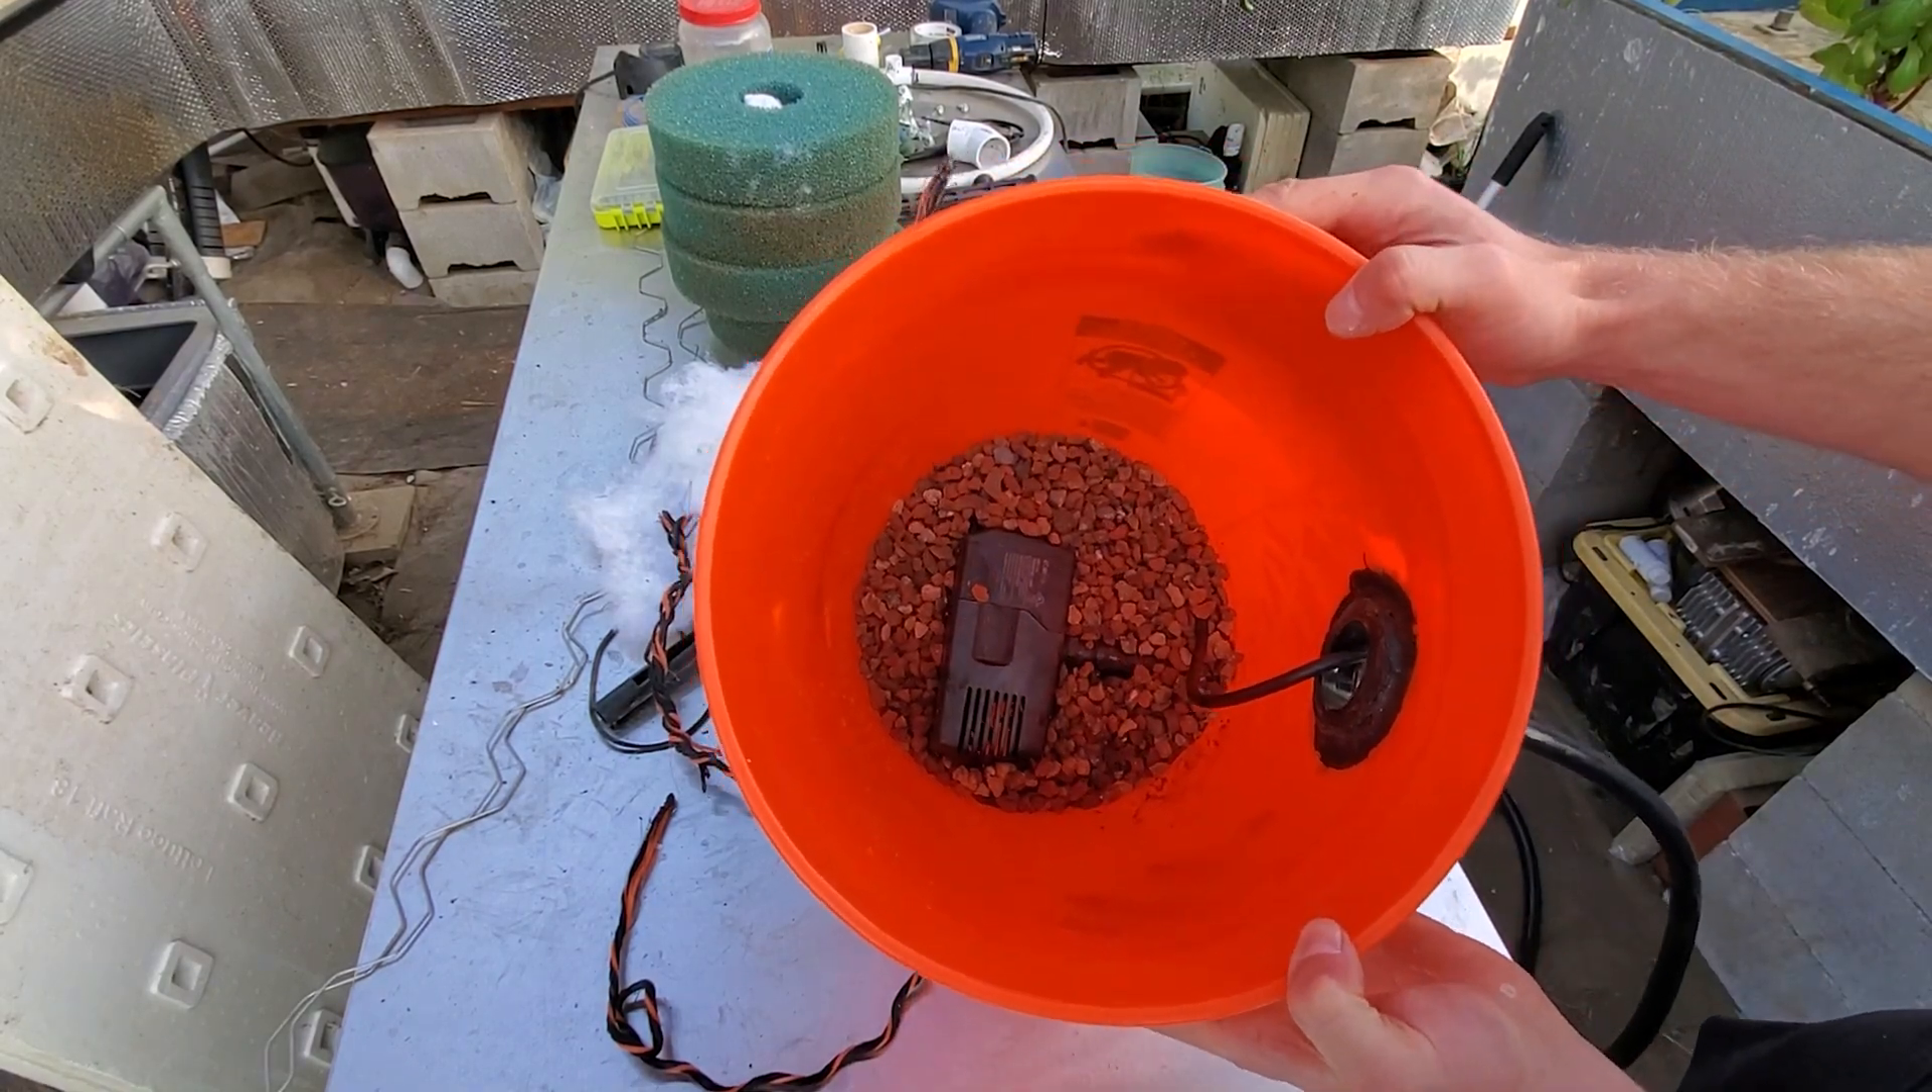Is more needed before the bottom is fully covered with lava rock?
No.